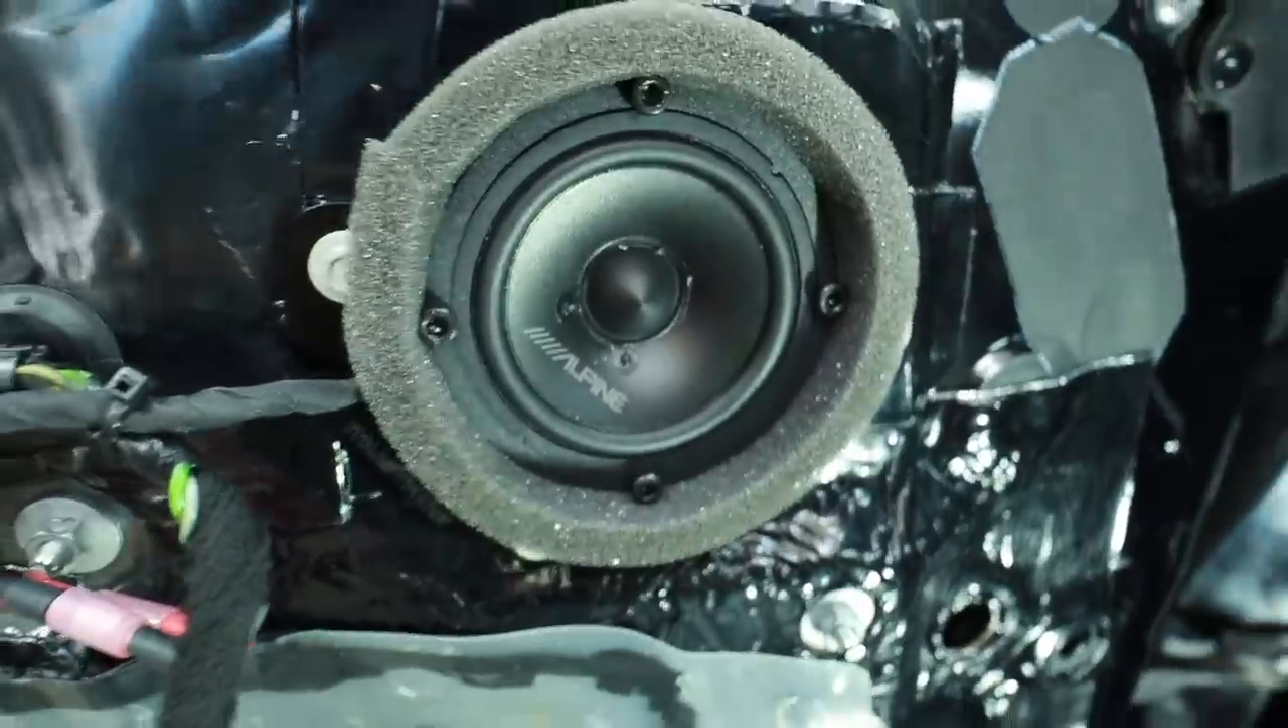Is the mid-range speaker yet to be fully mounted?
No.